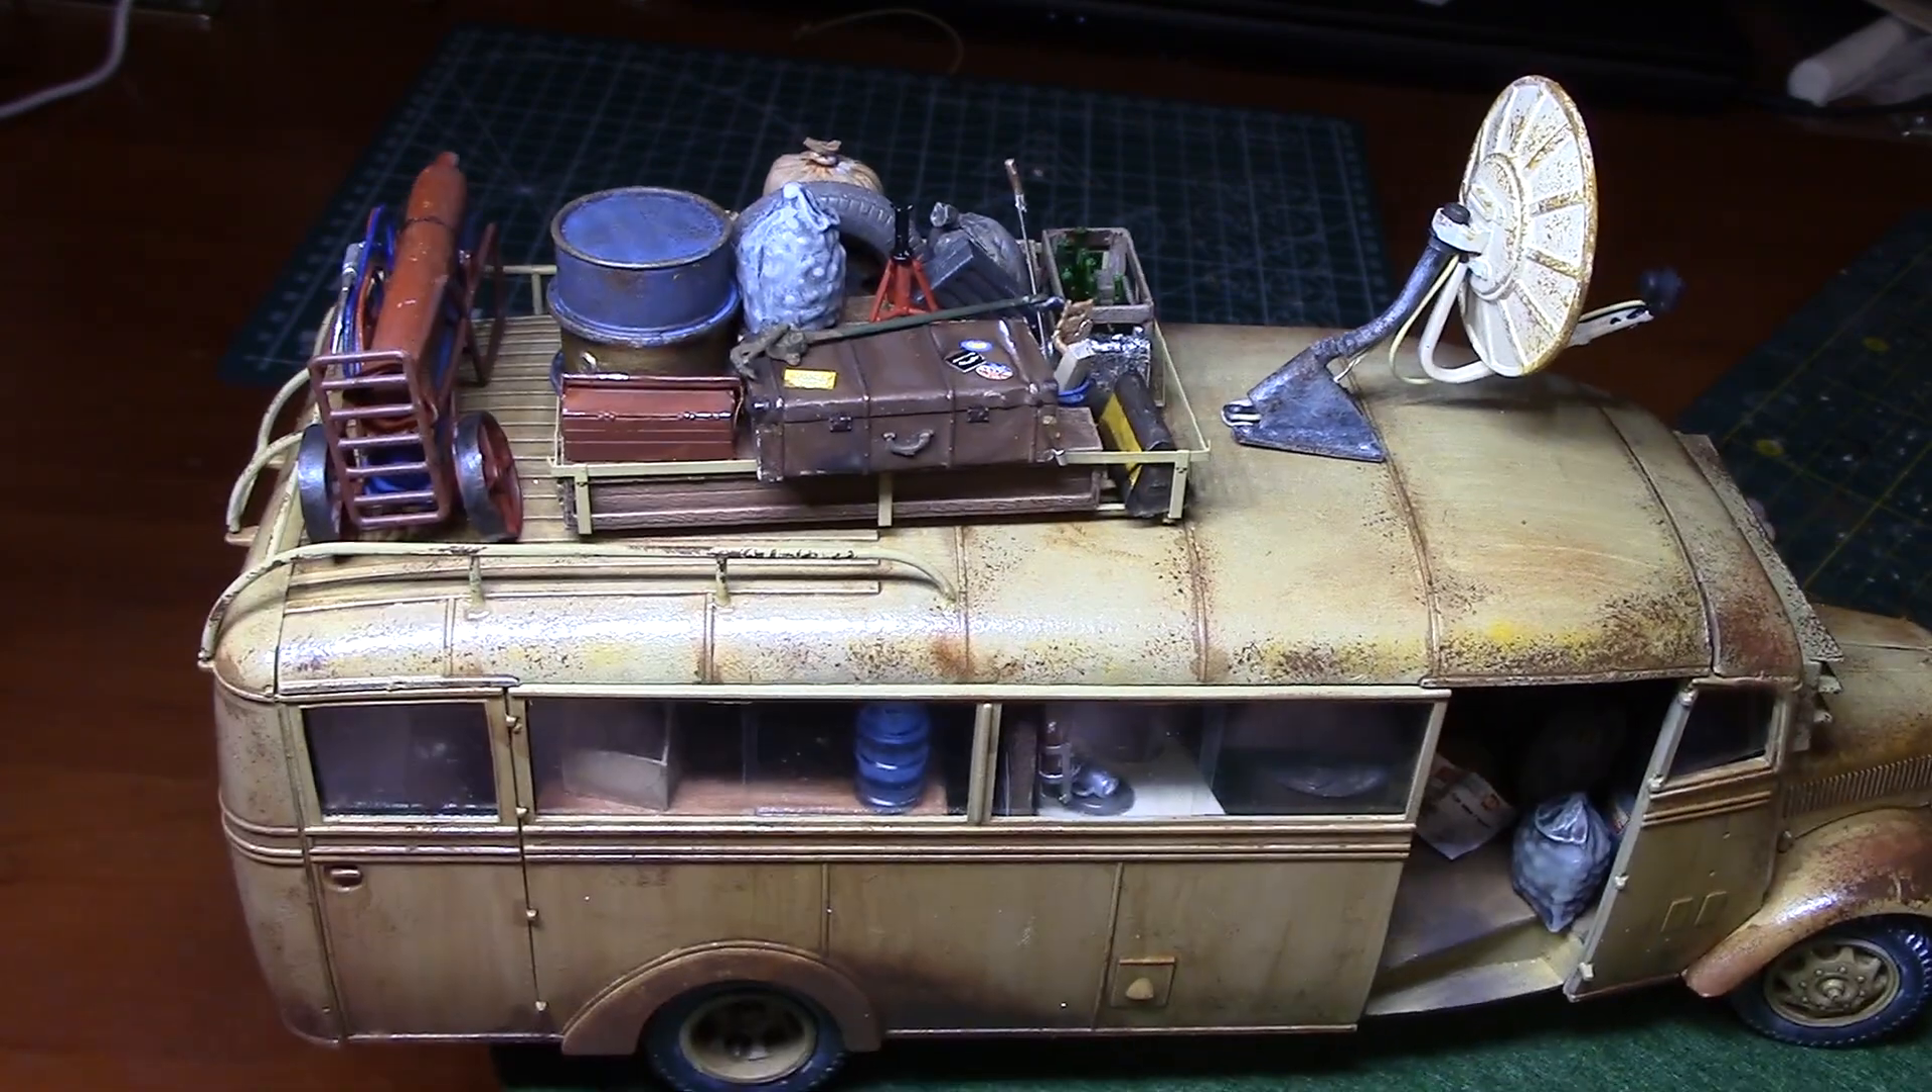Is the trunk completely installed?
Yes.